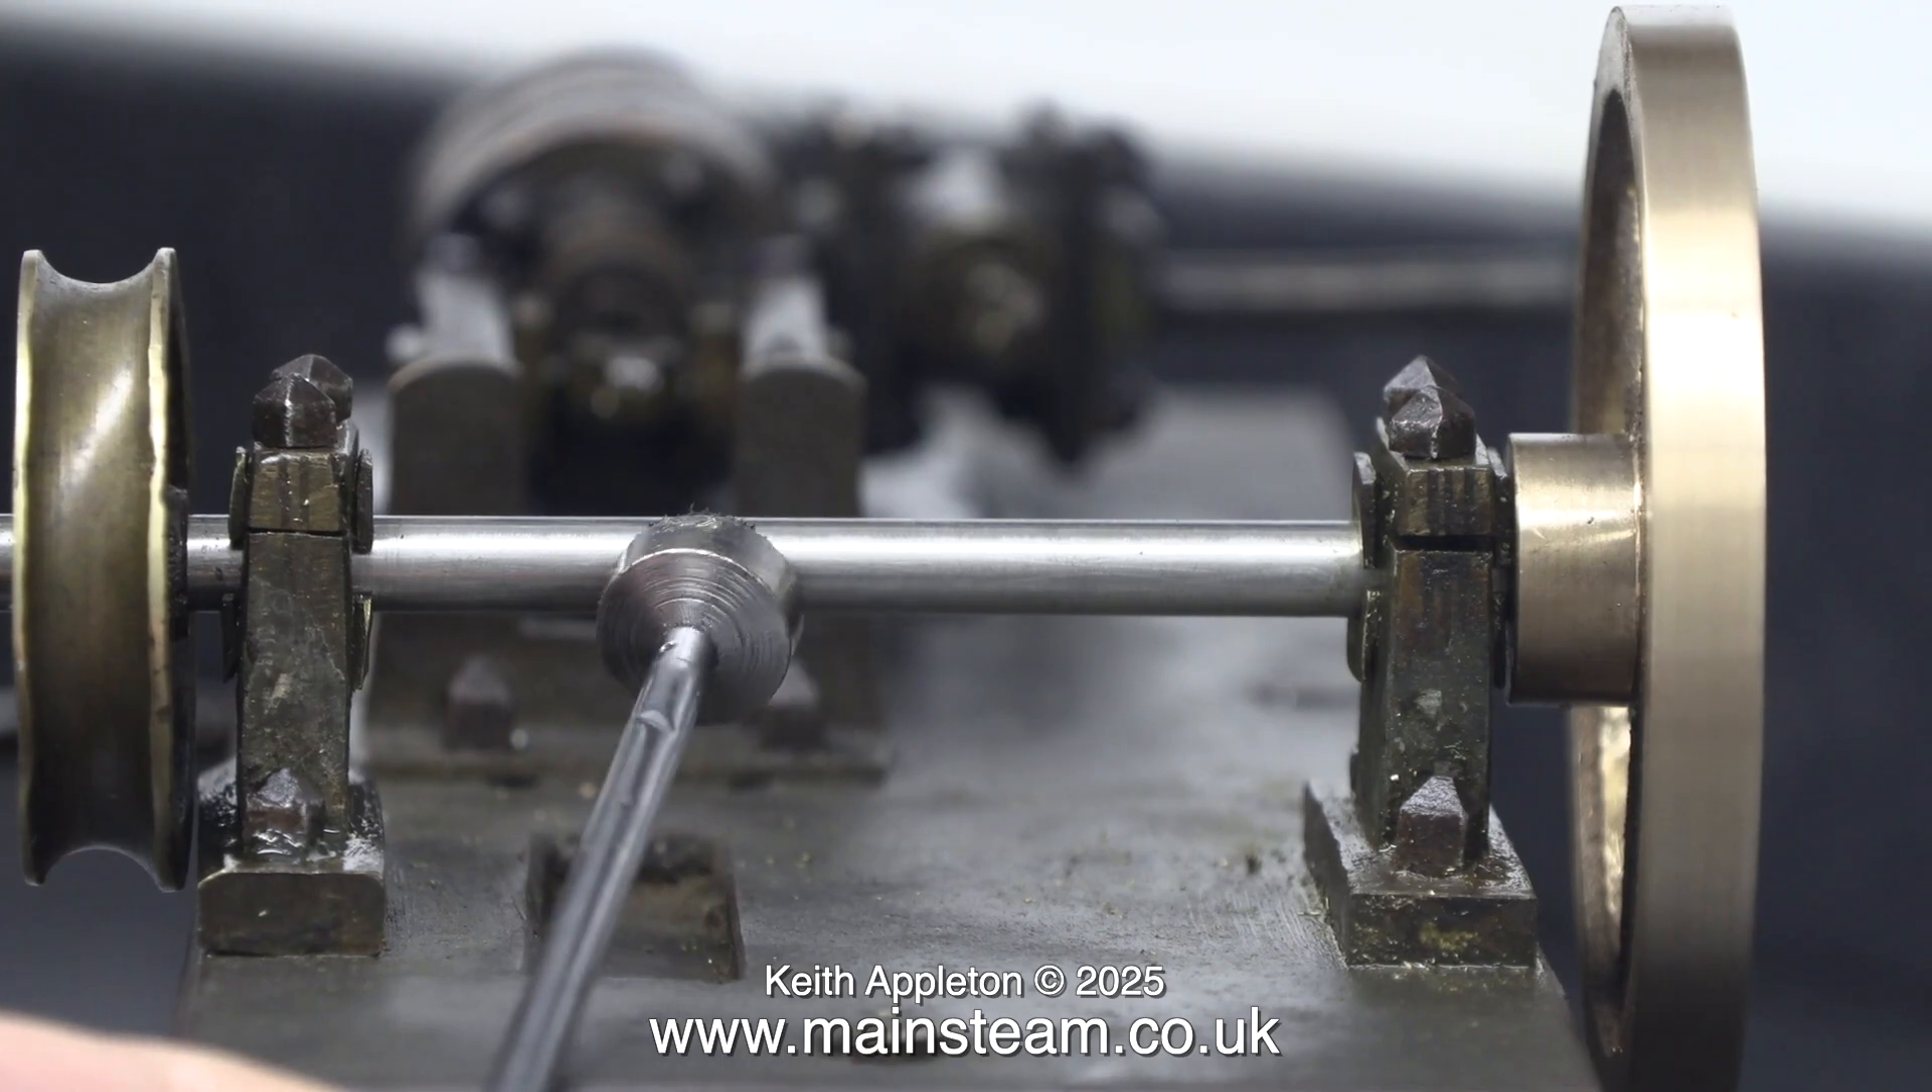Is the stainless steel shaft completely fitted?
Yes.